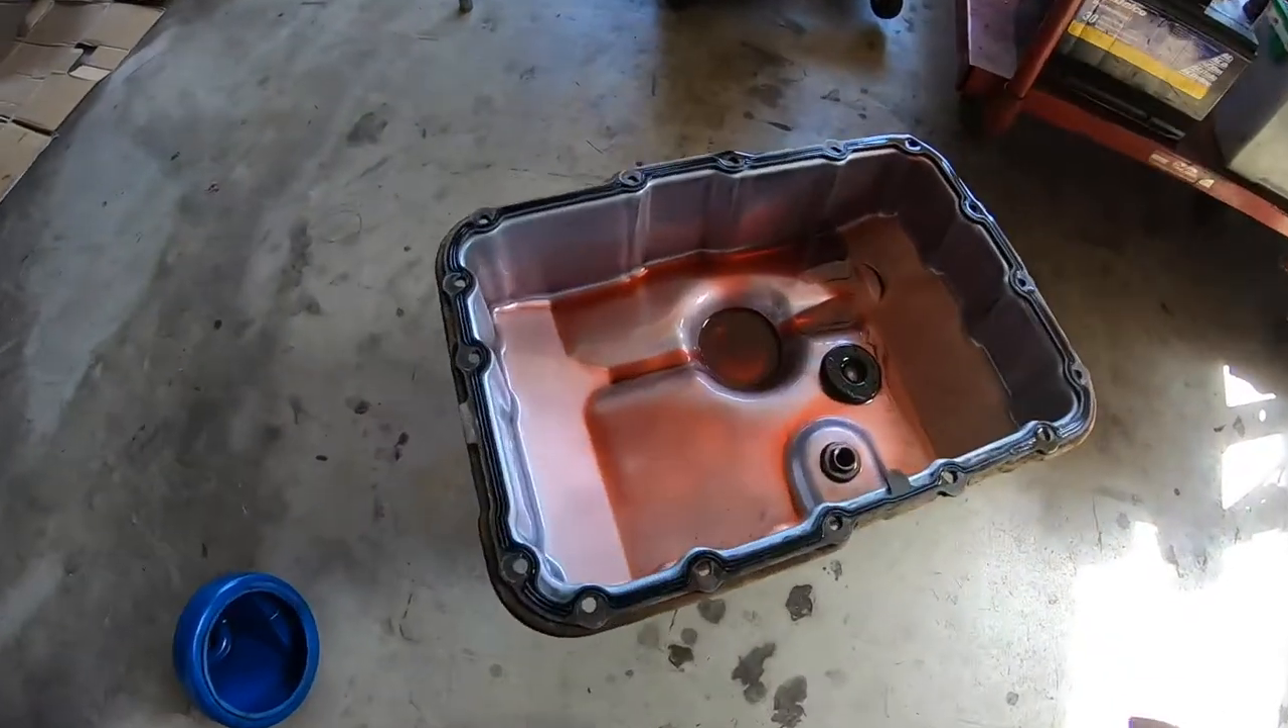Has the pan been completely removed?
Yes.